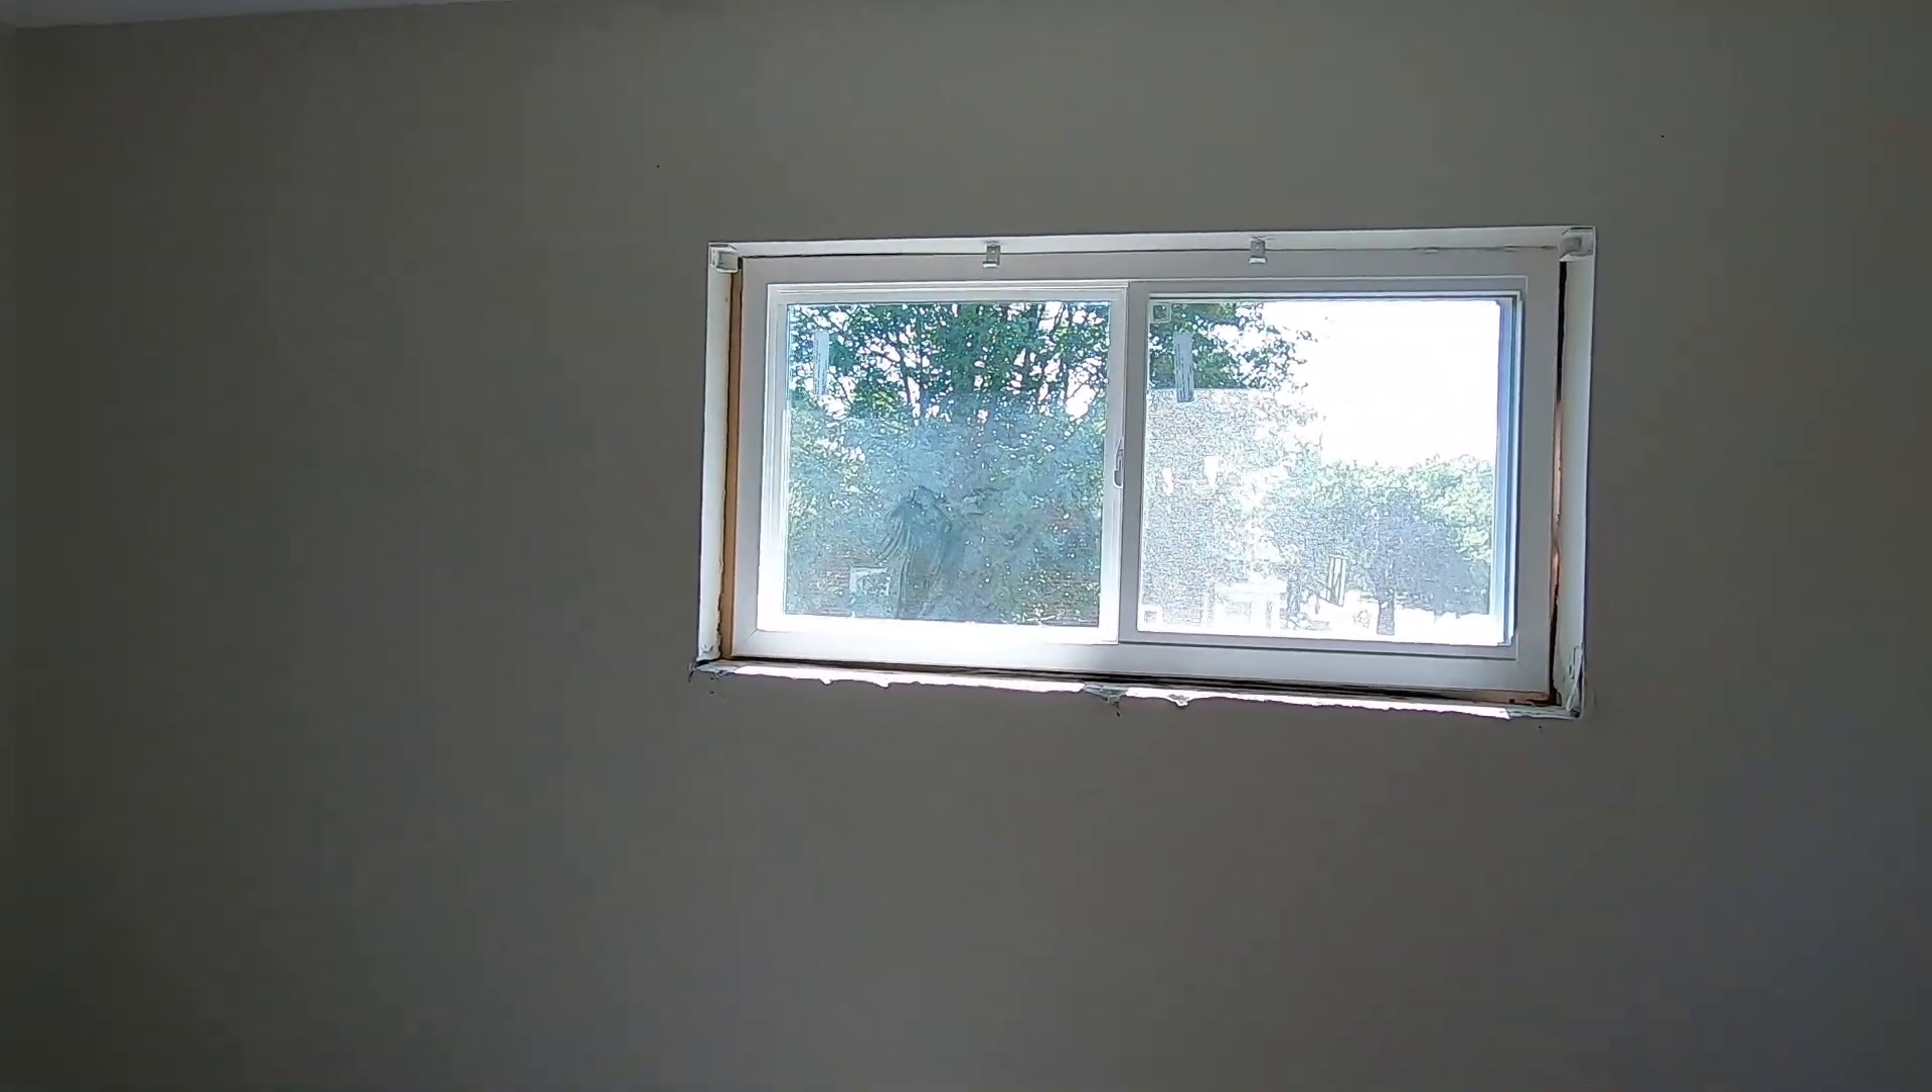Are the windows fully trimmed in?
No.